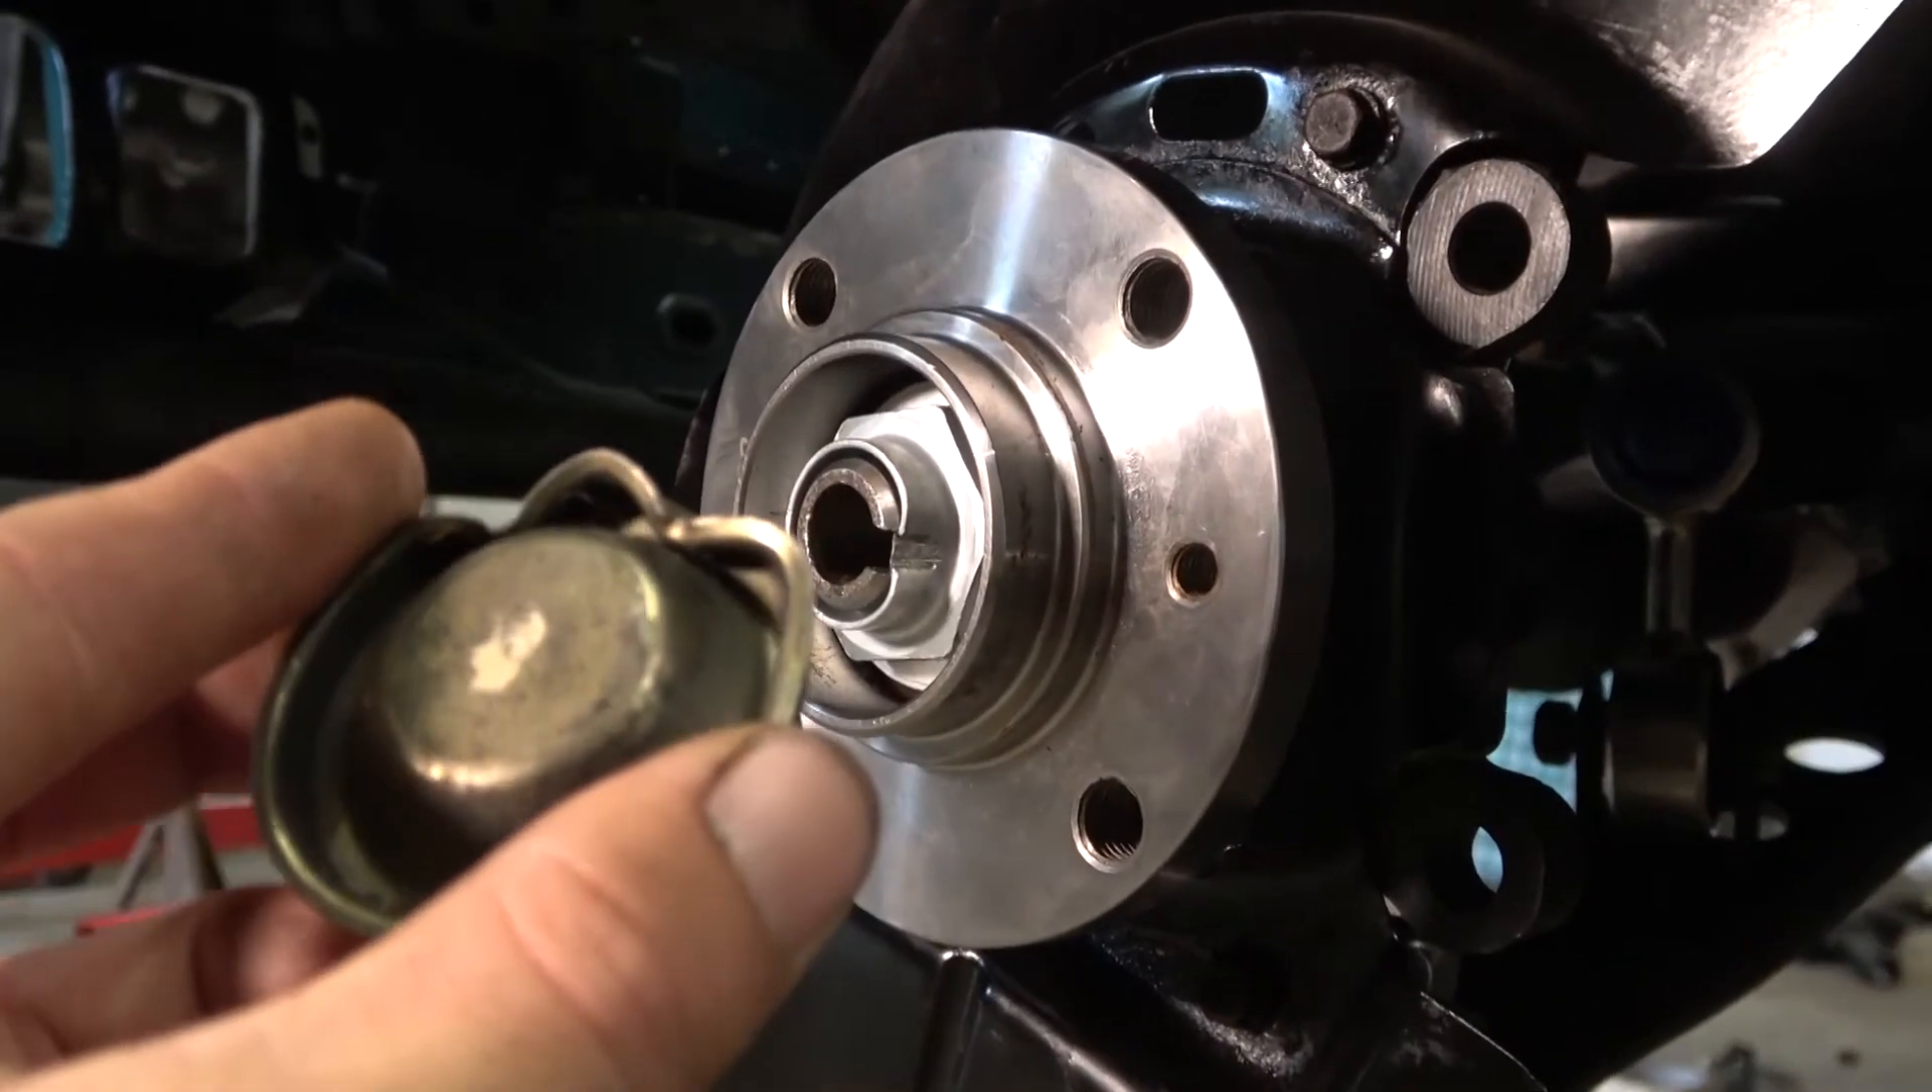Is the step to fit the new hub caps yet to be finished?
Yes.